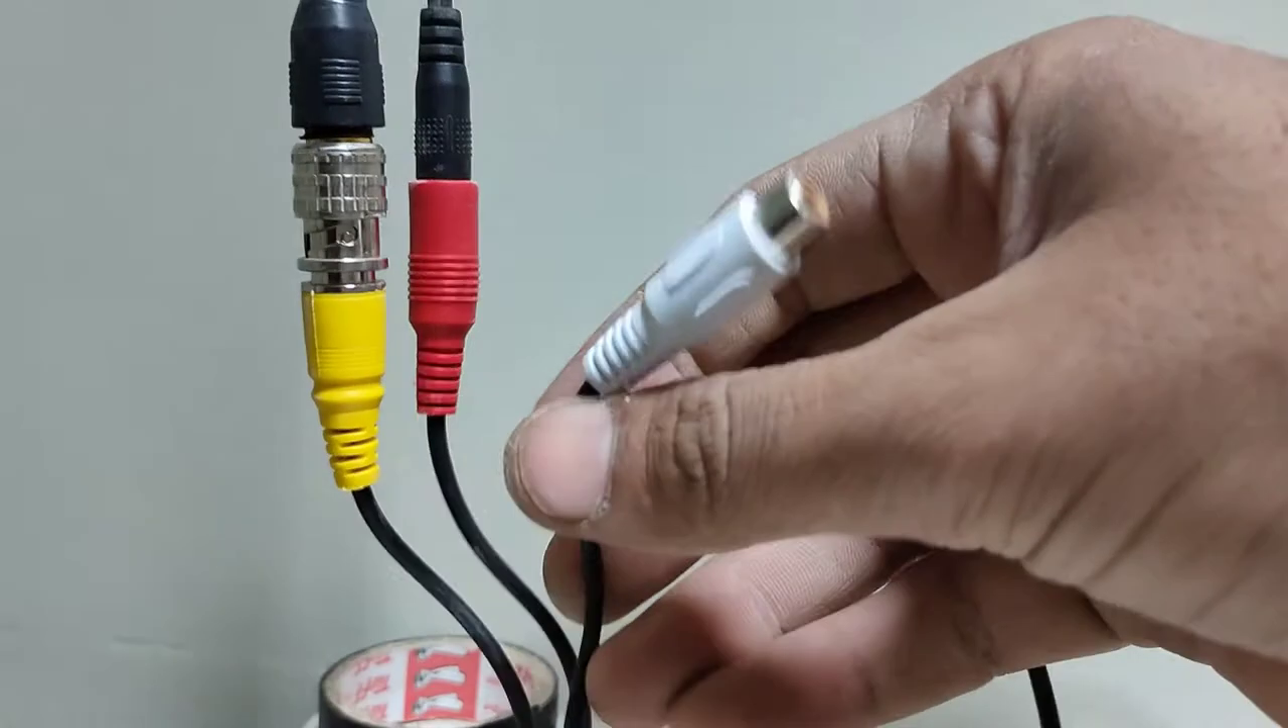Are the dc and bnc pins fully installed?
Yes.